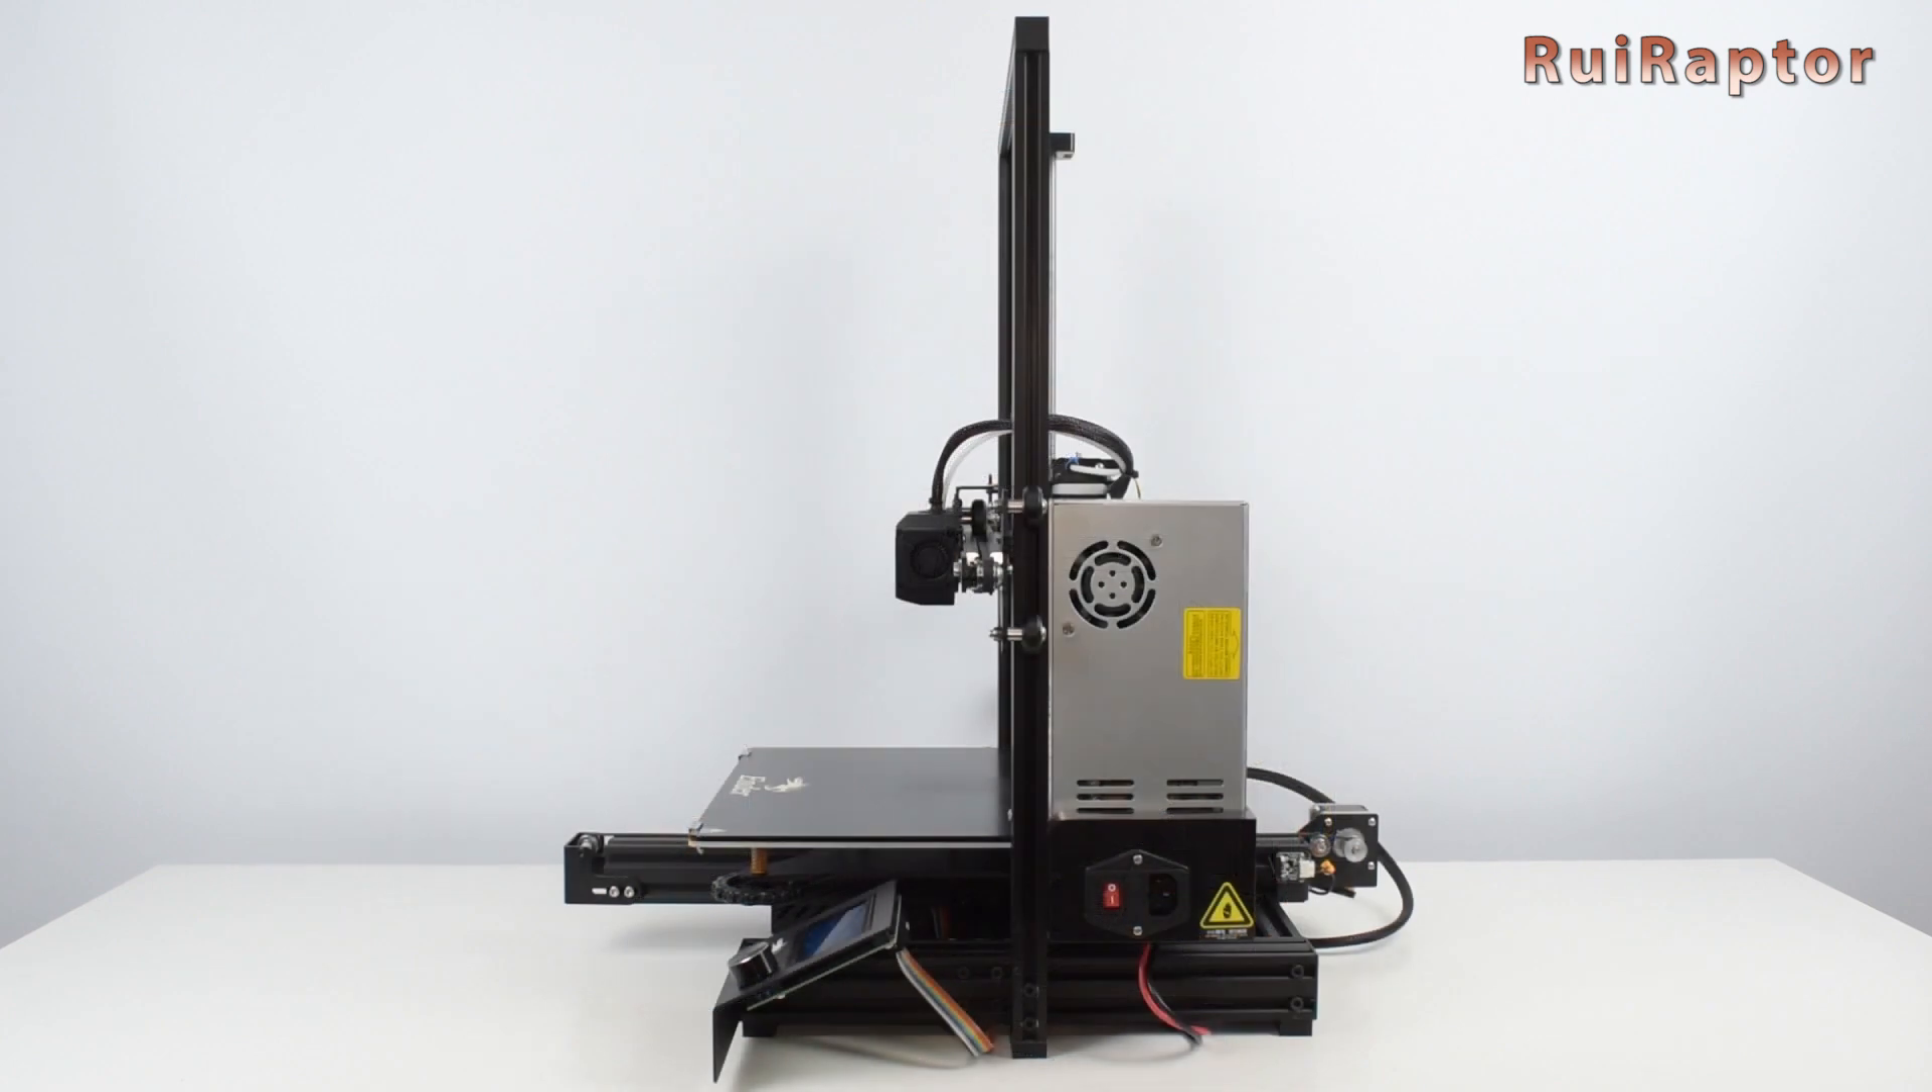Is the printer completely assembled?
Yes.